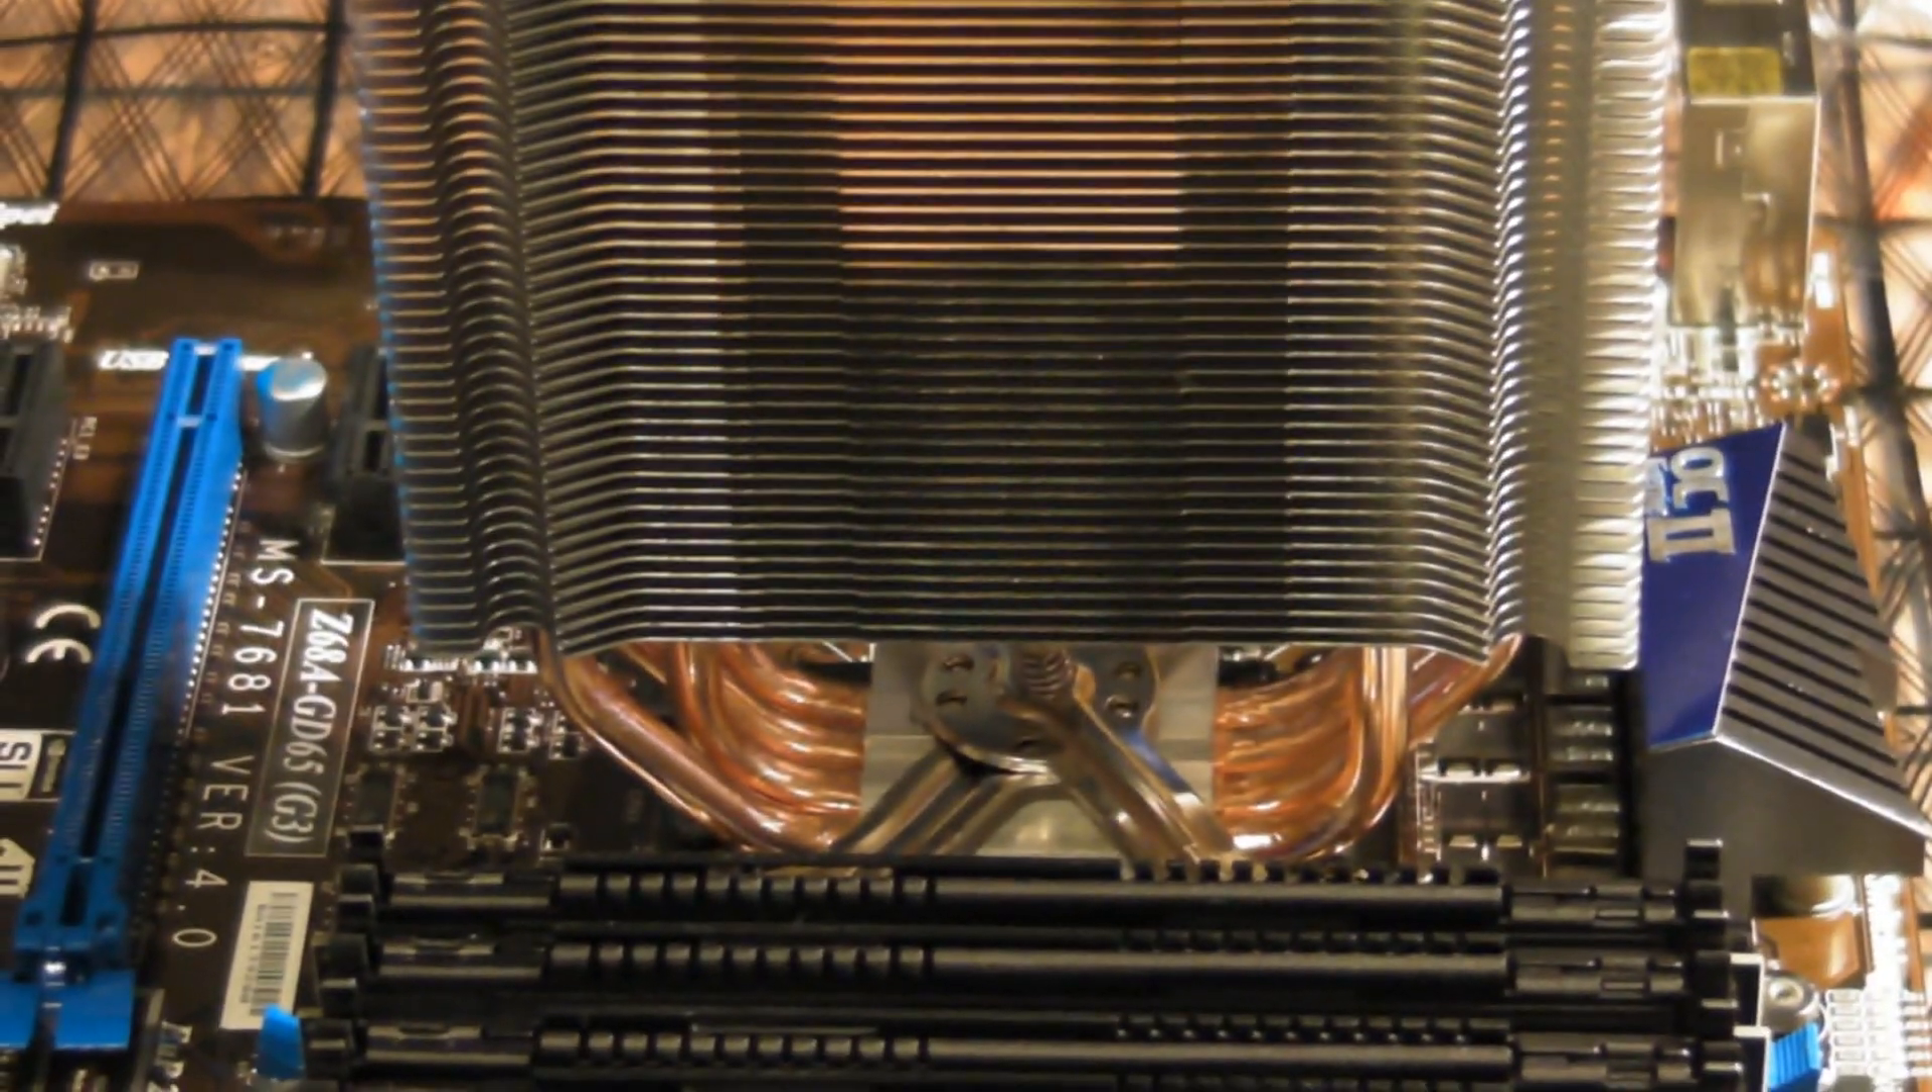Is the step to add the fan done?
No.